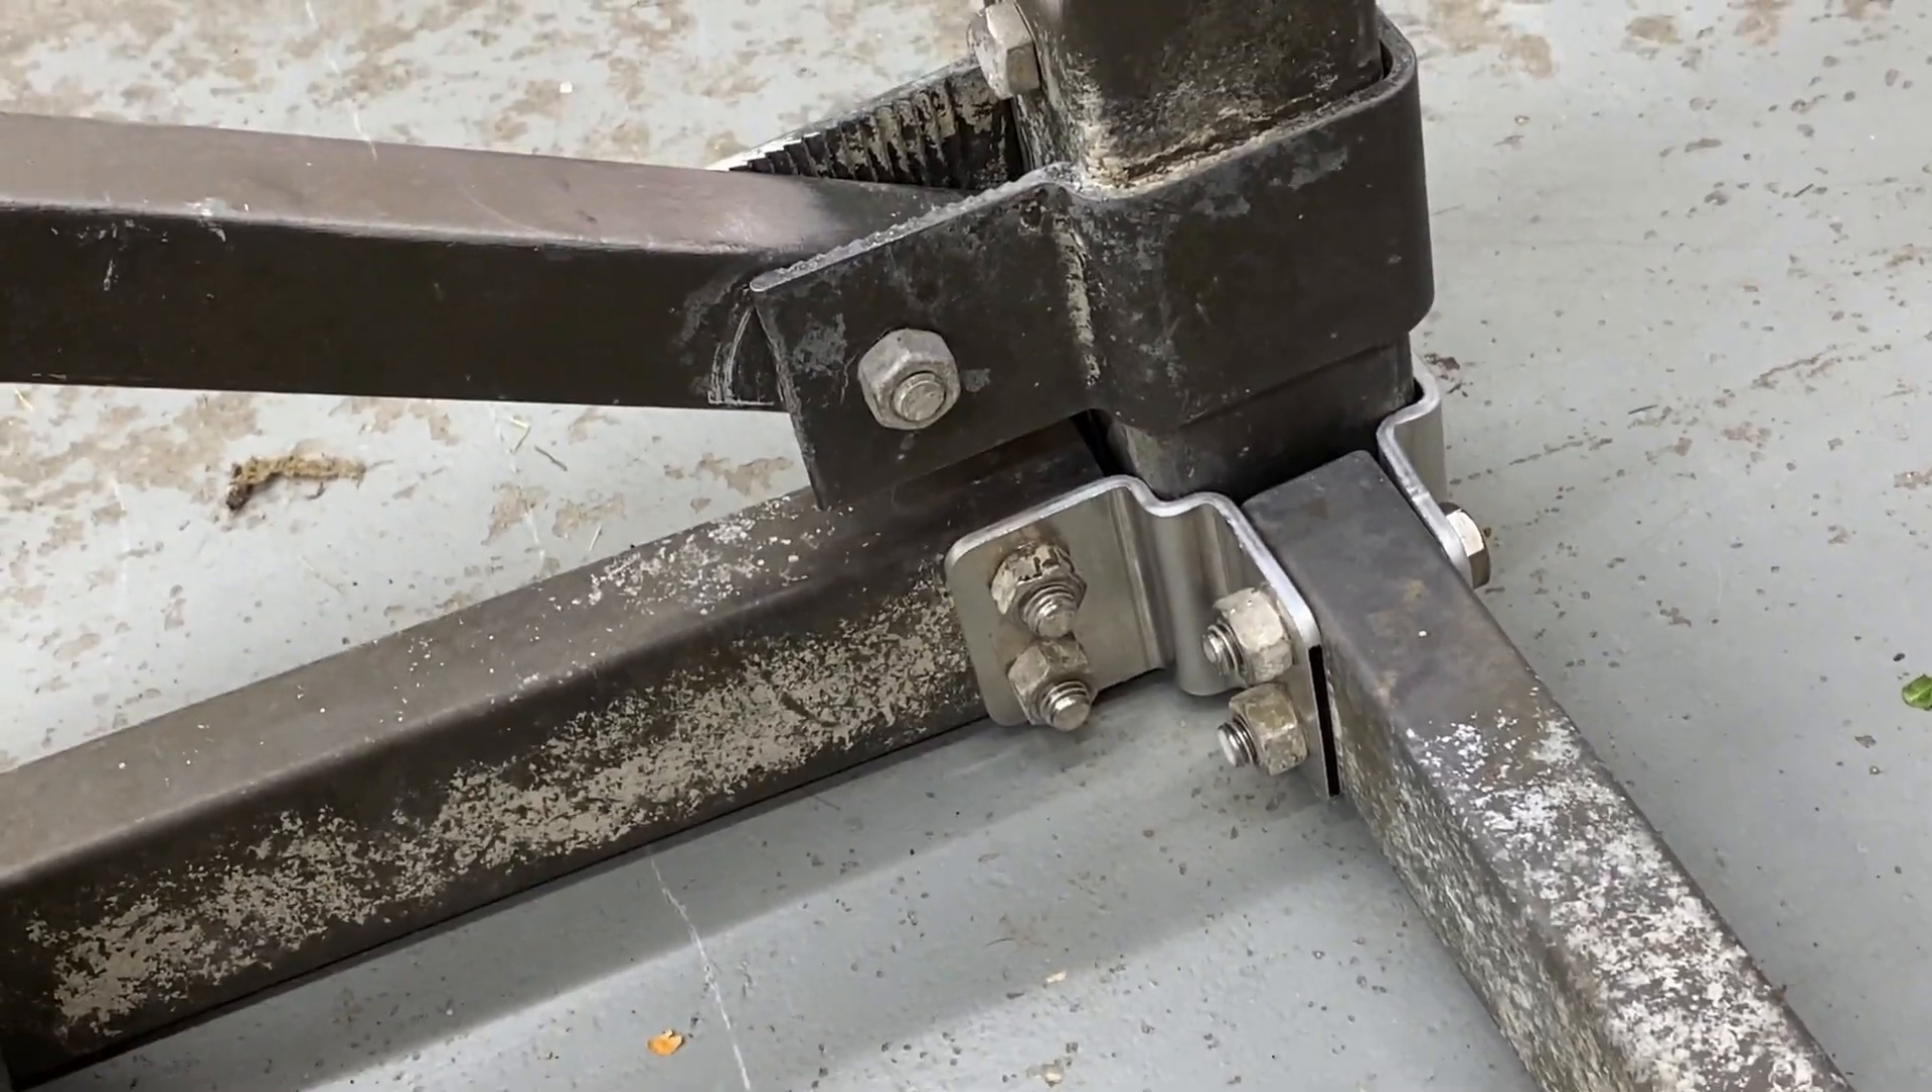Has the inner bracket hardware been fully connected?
Yes.